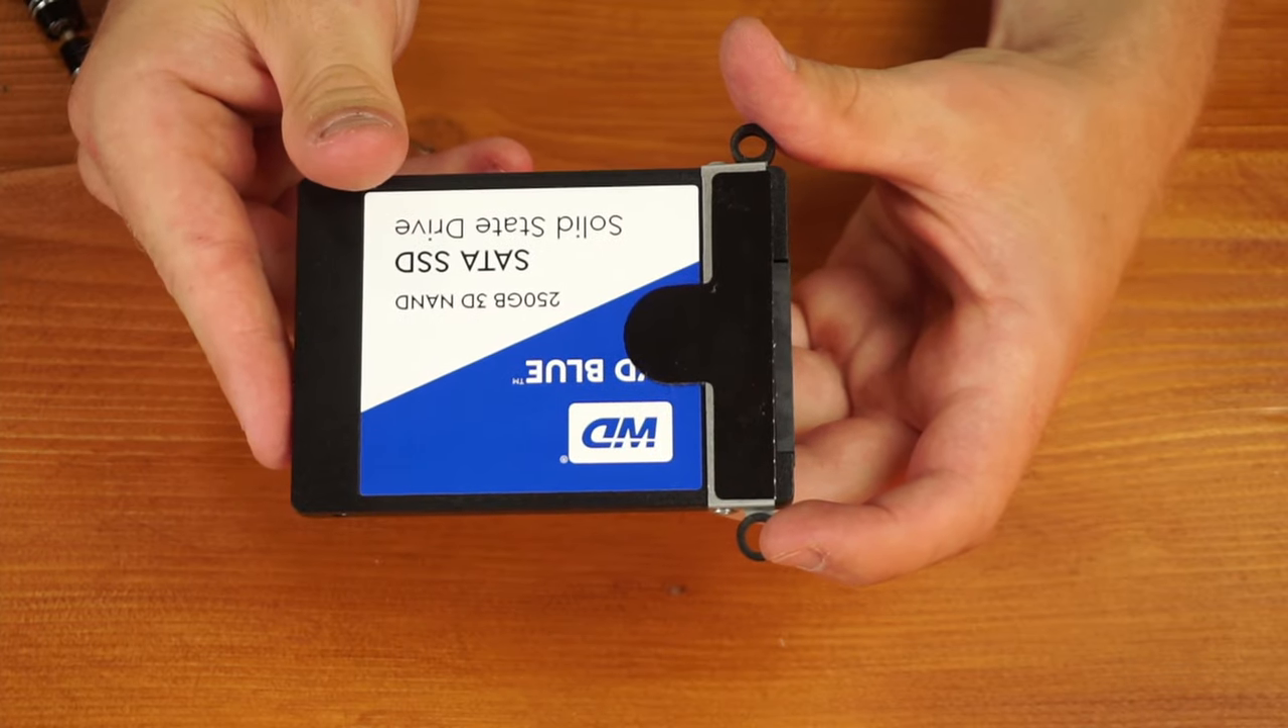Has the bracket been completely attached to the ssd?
Yes.